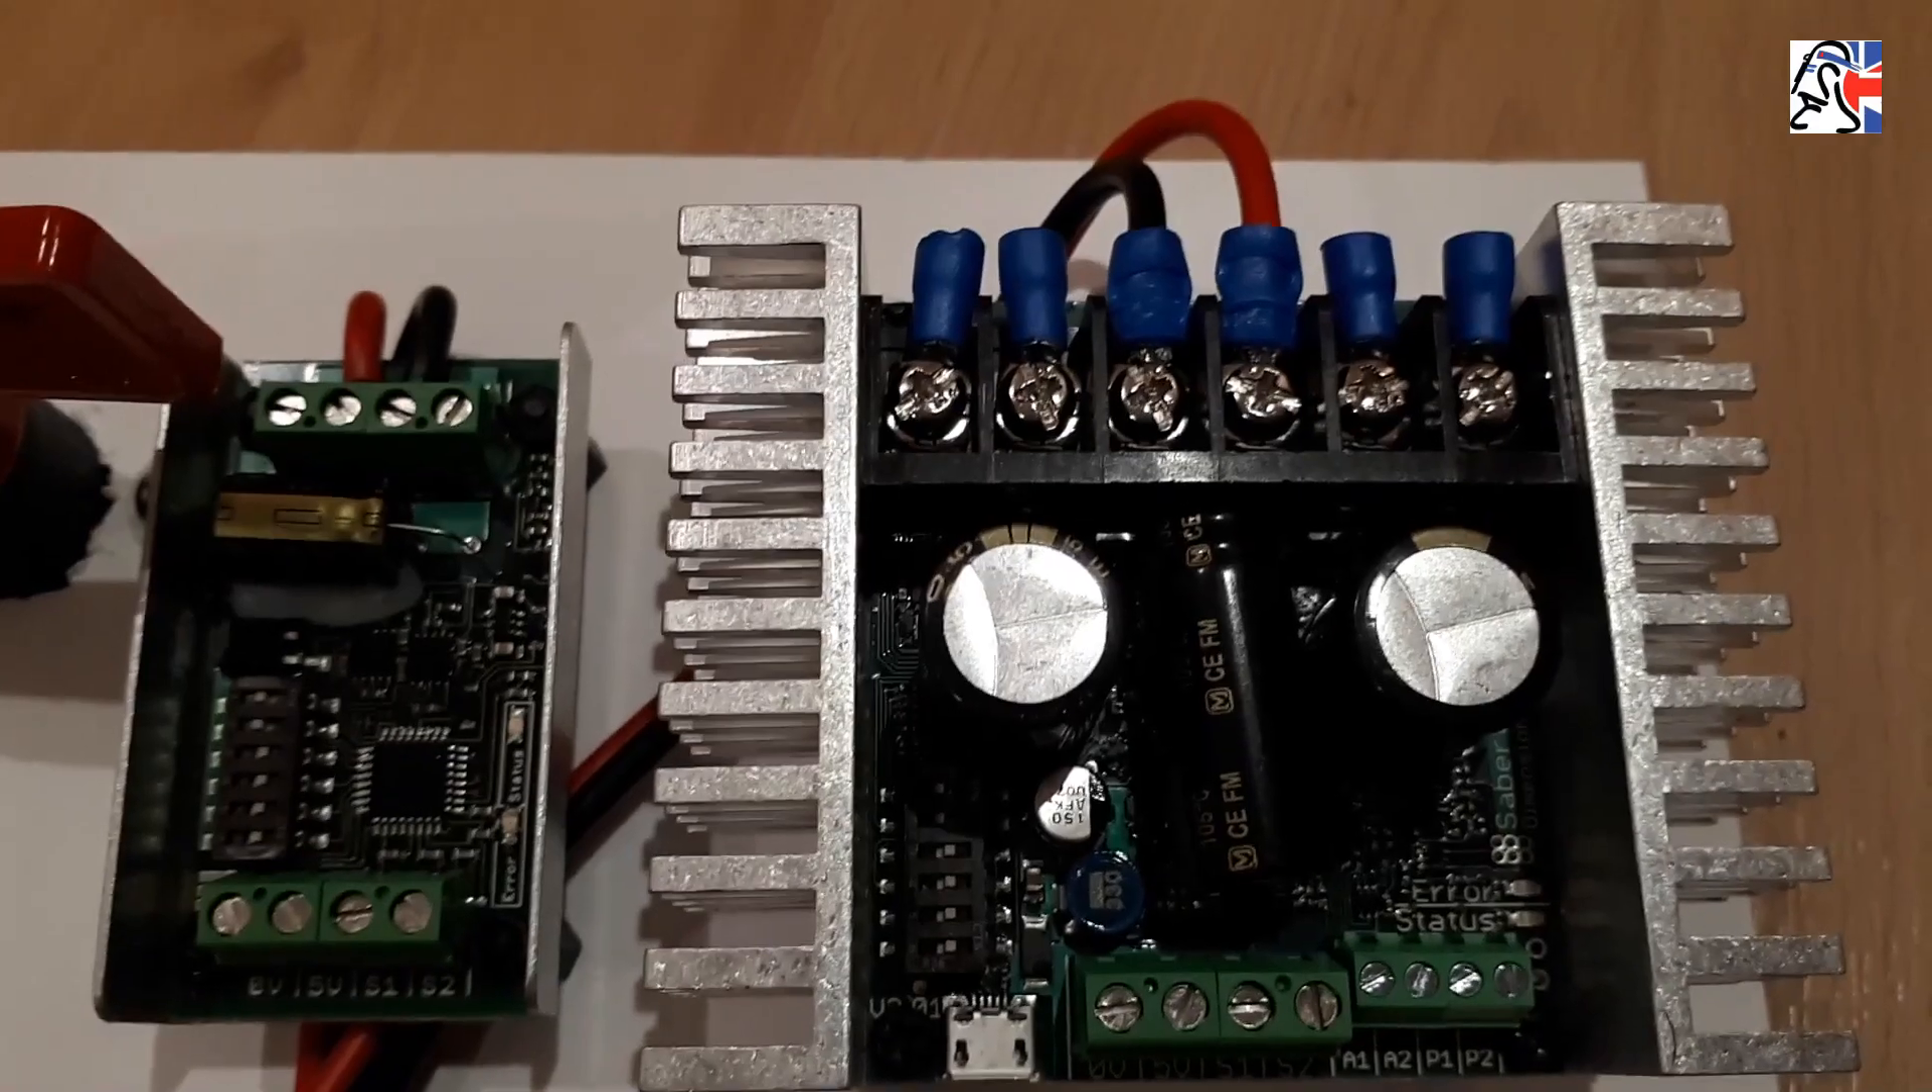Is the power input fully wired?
Yes.